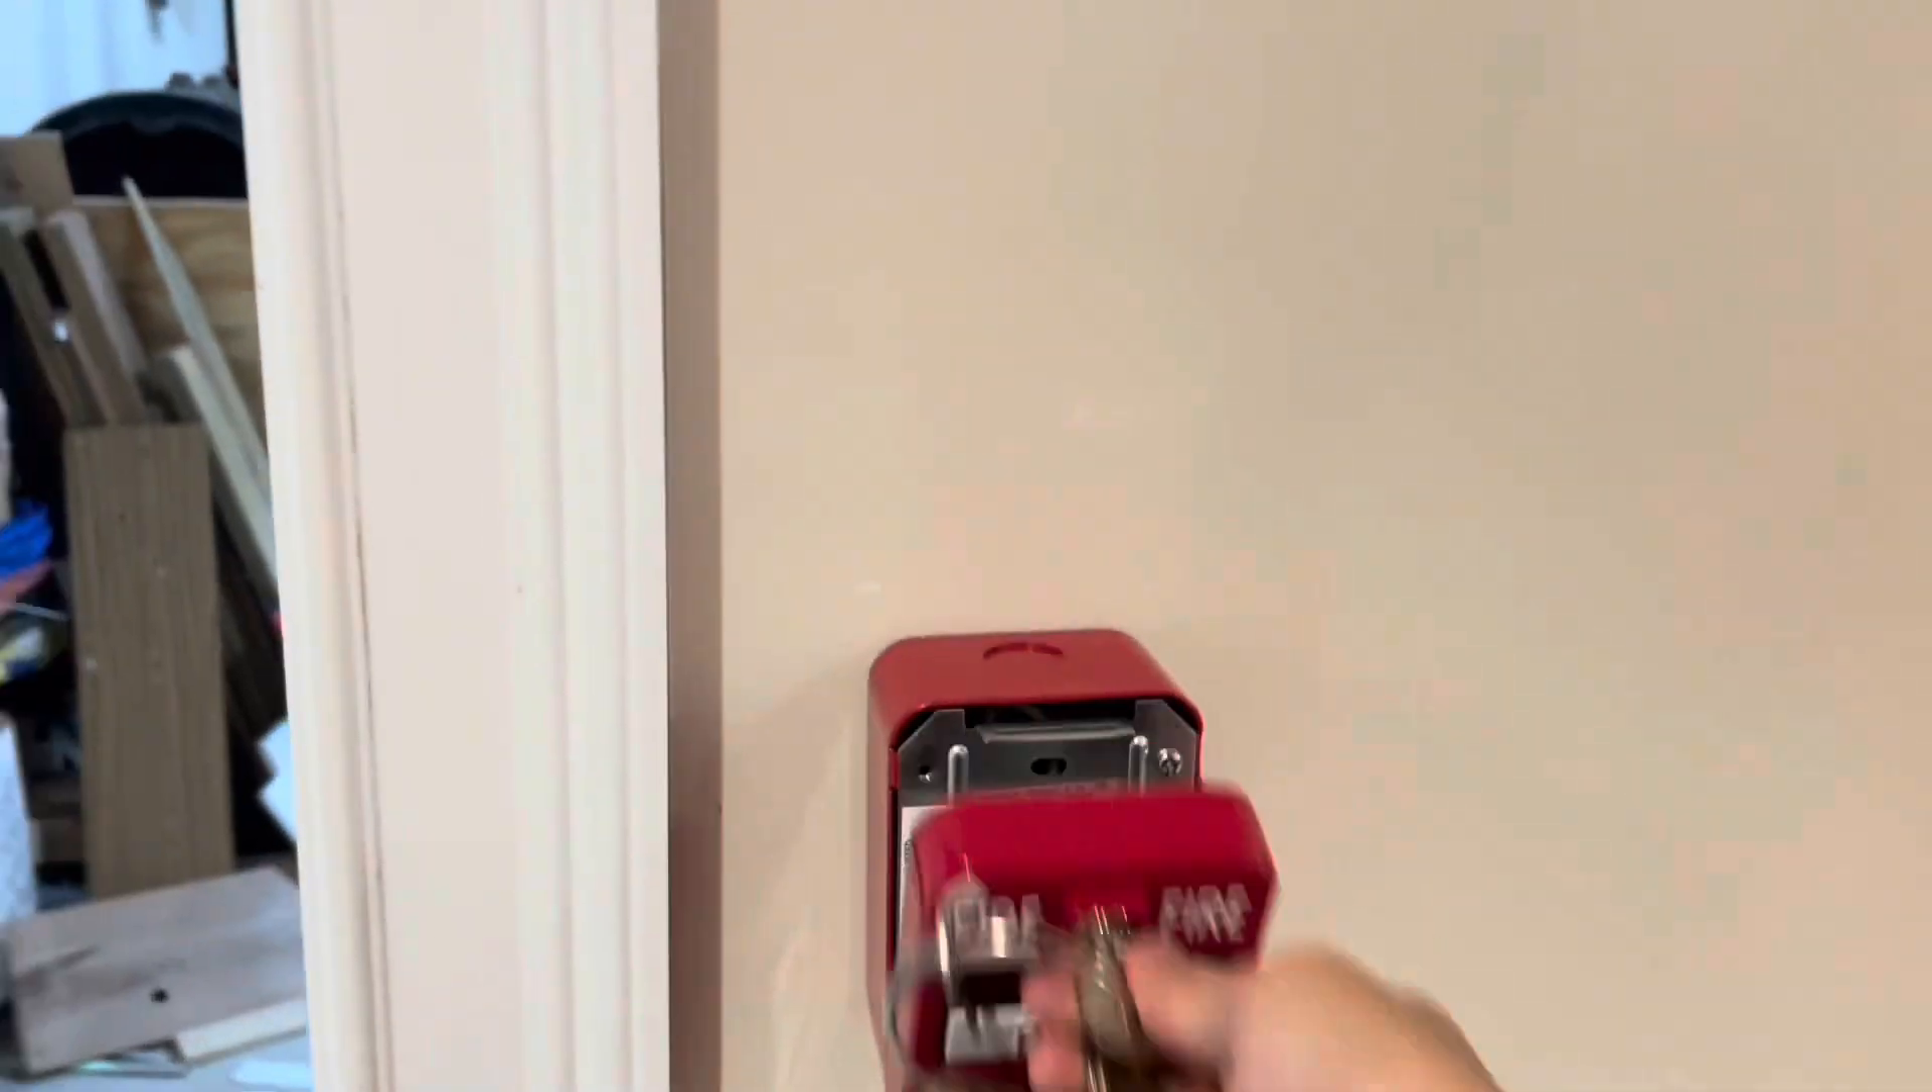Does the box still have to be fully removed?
Yes.